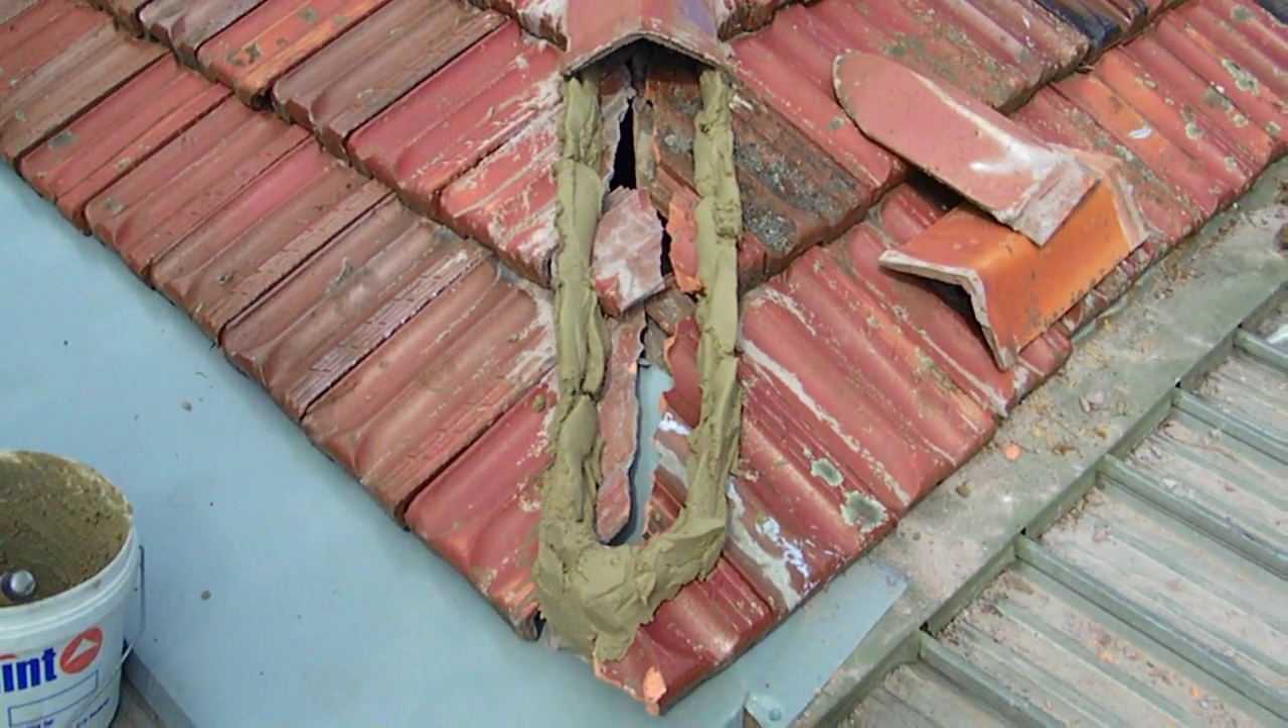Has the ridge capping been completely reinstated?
No.